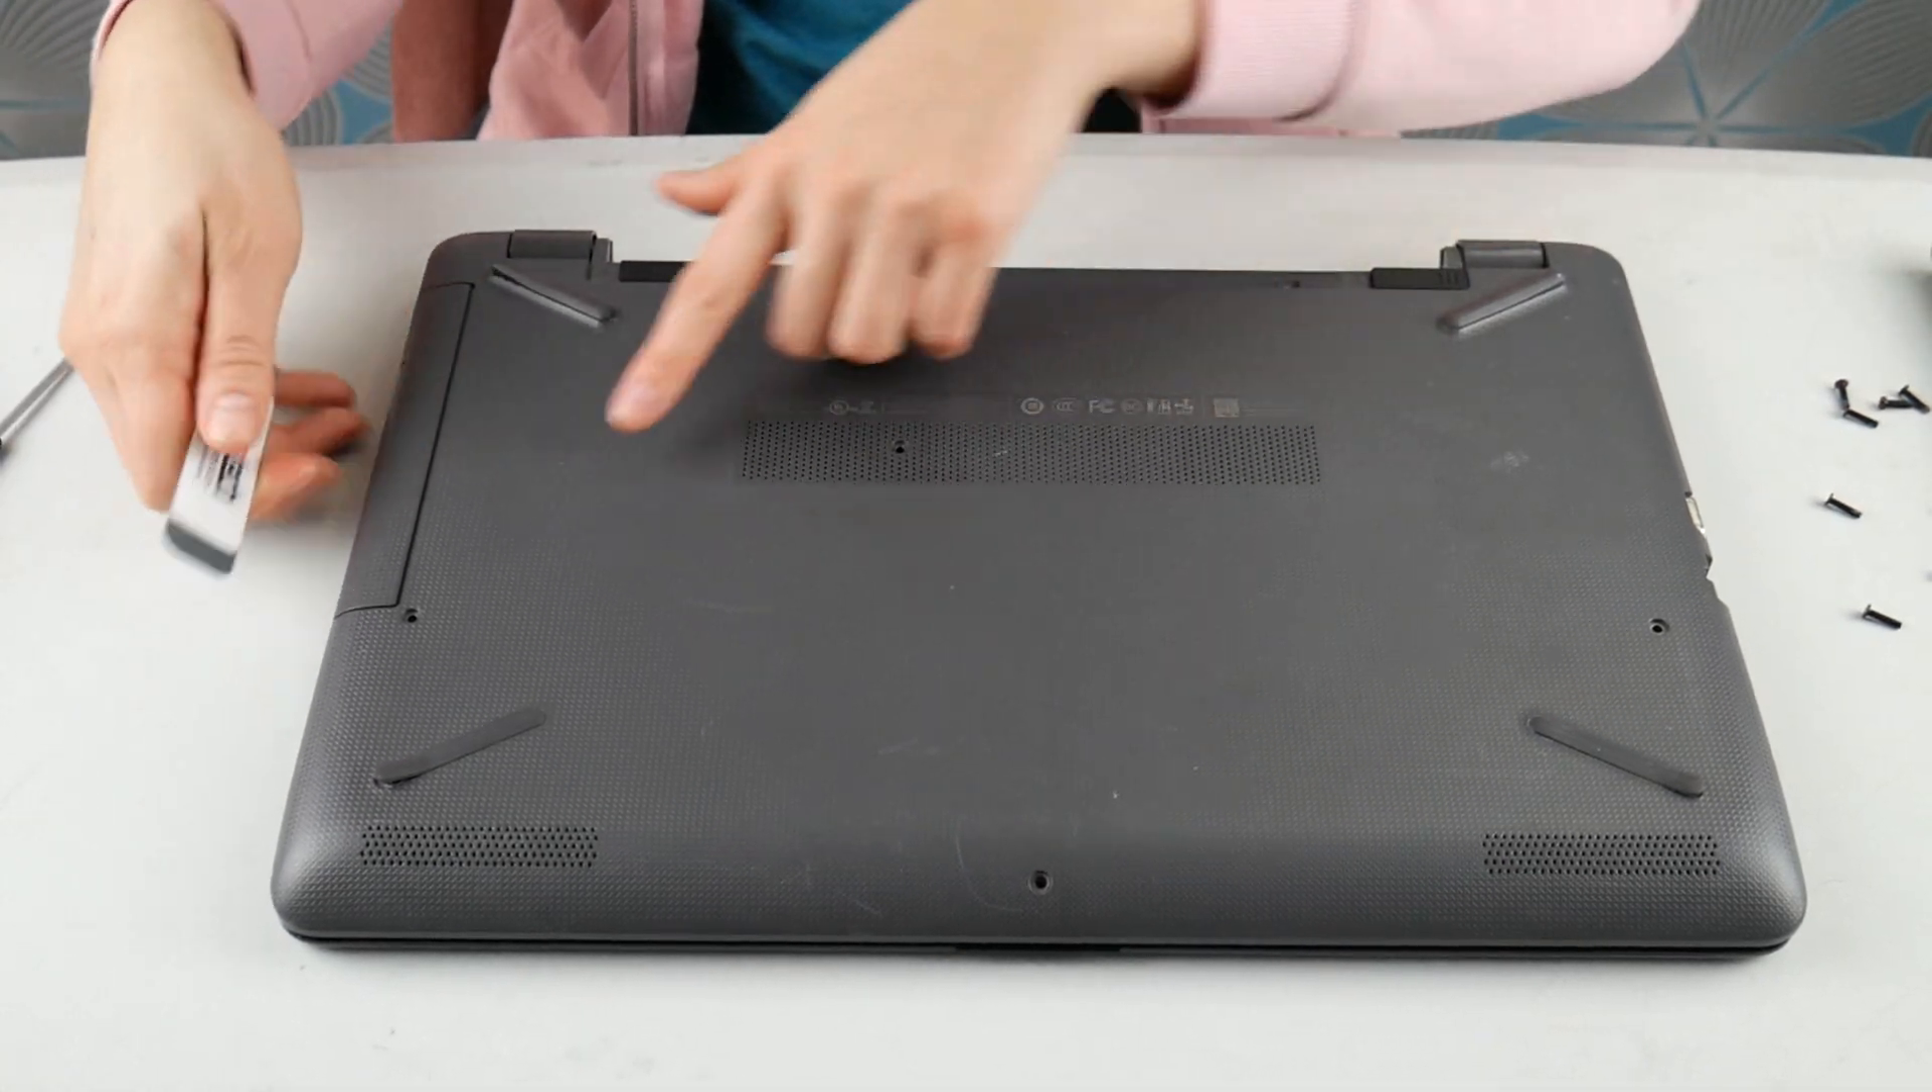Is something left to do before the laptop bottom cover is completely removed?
Yes.